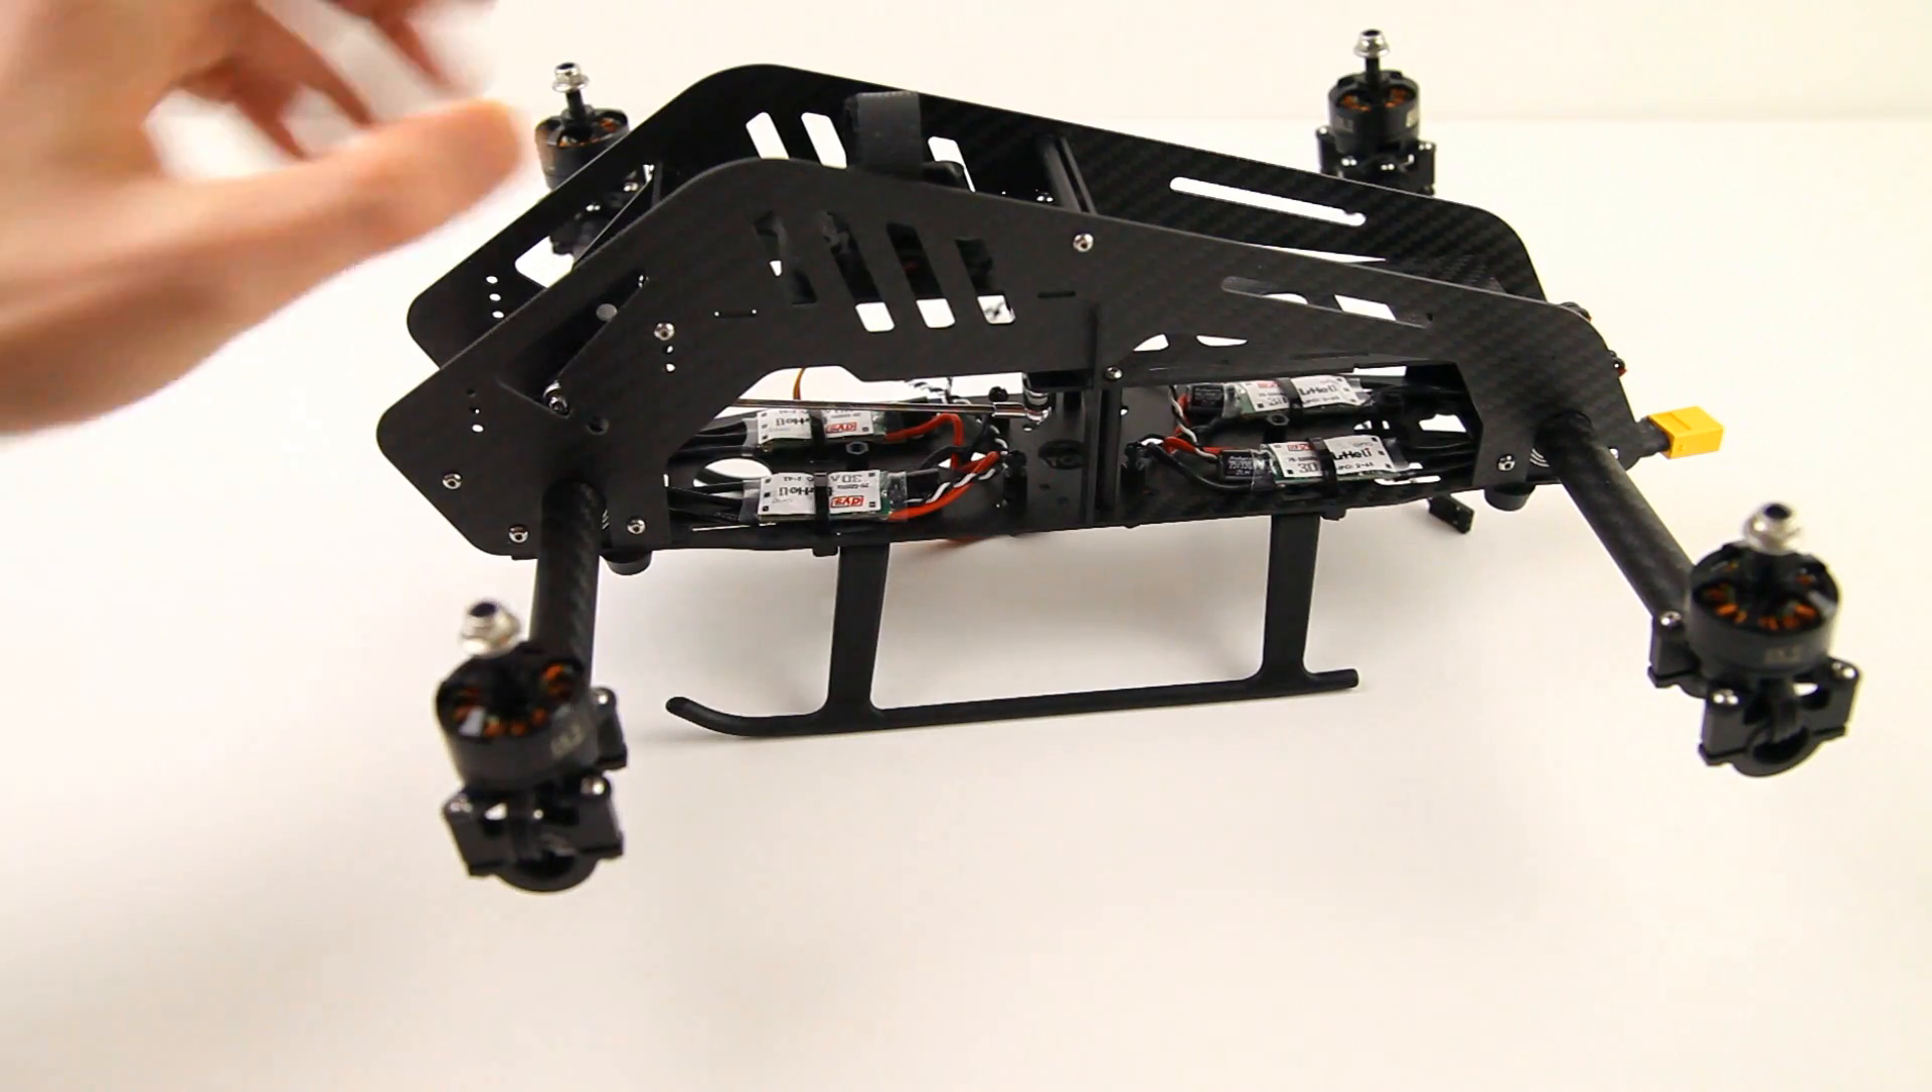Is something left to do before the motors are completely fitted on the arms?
No.